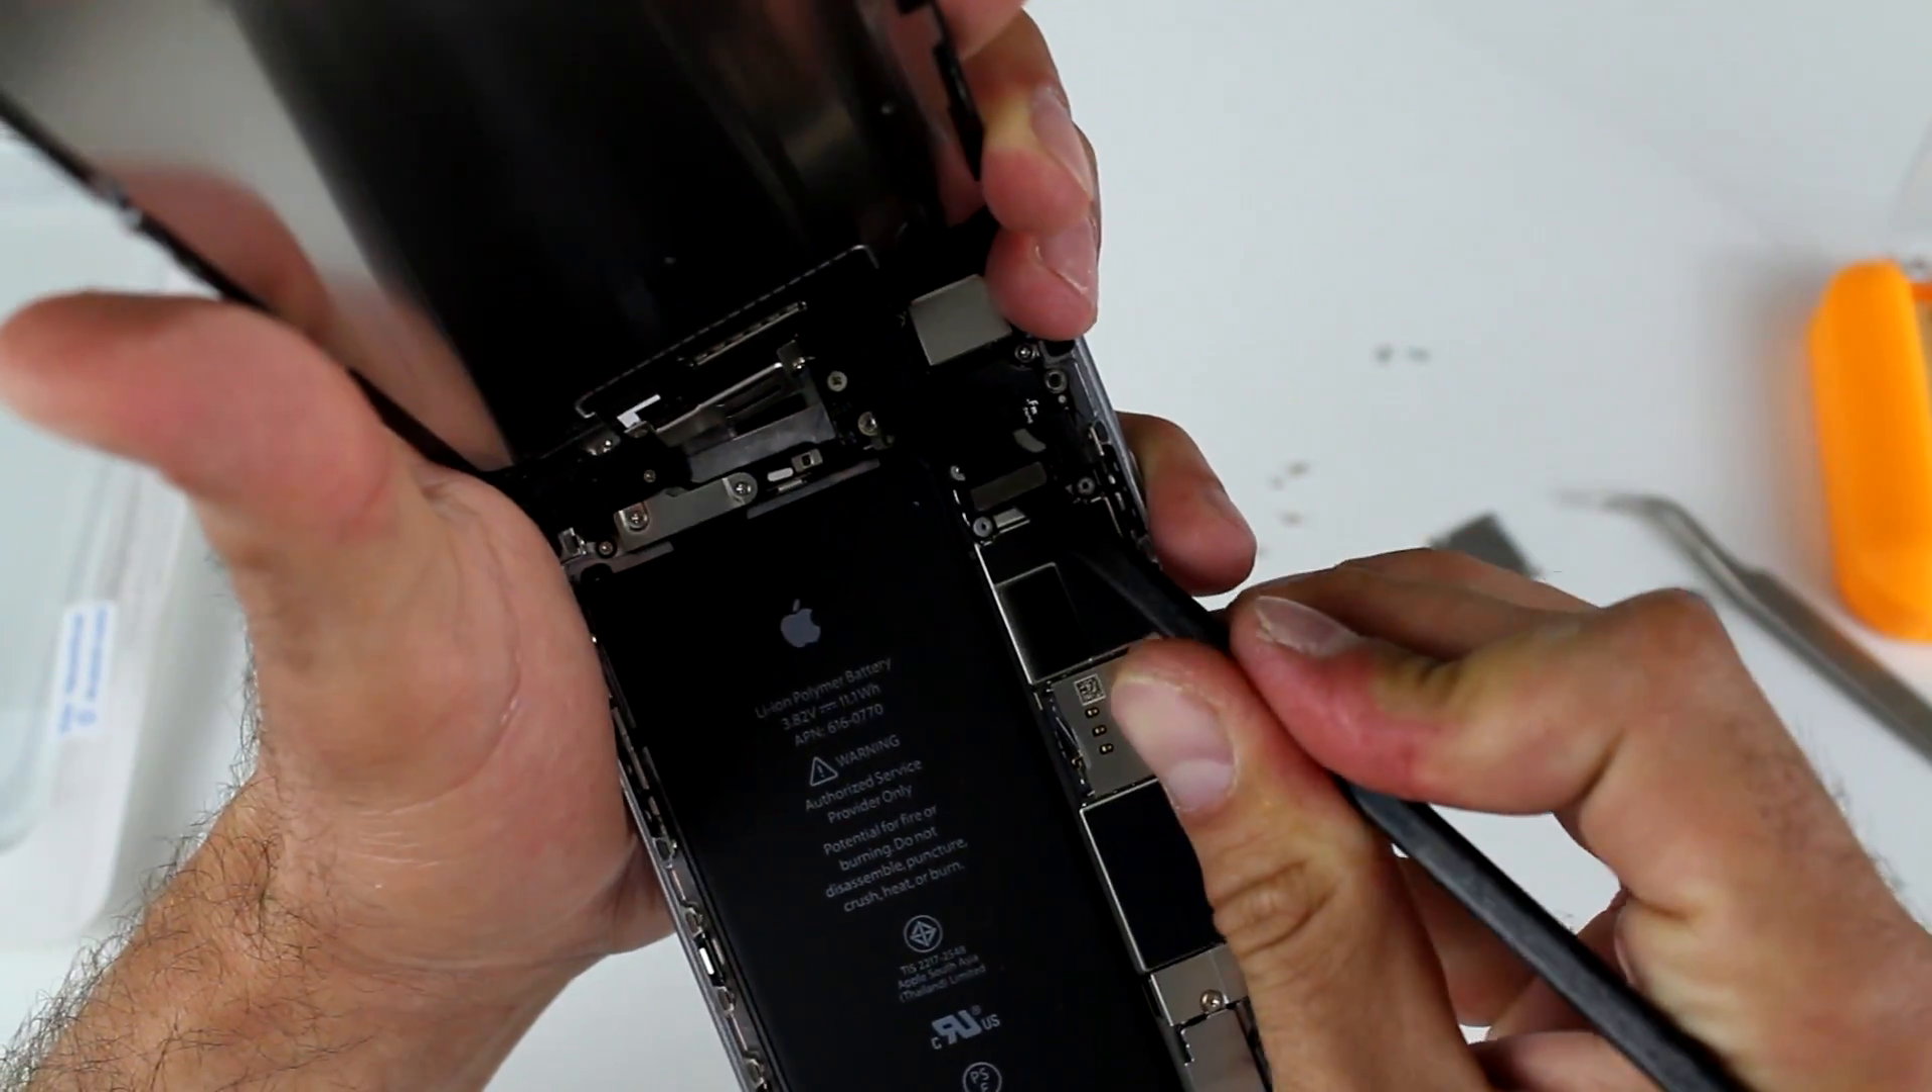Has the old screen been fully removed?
No.